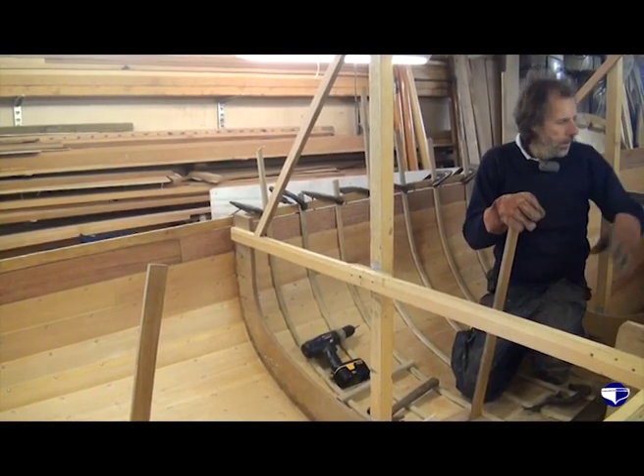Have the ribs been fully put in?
No.